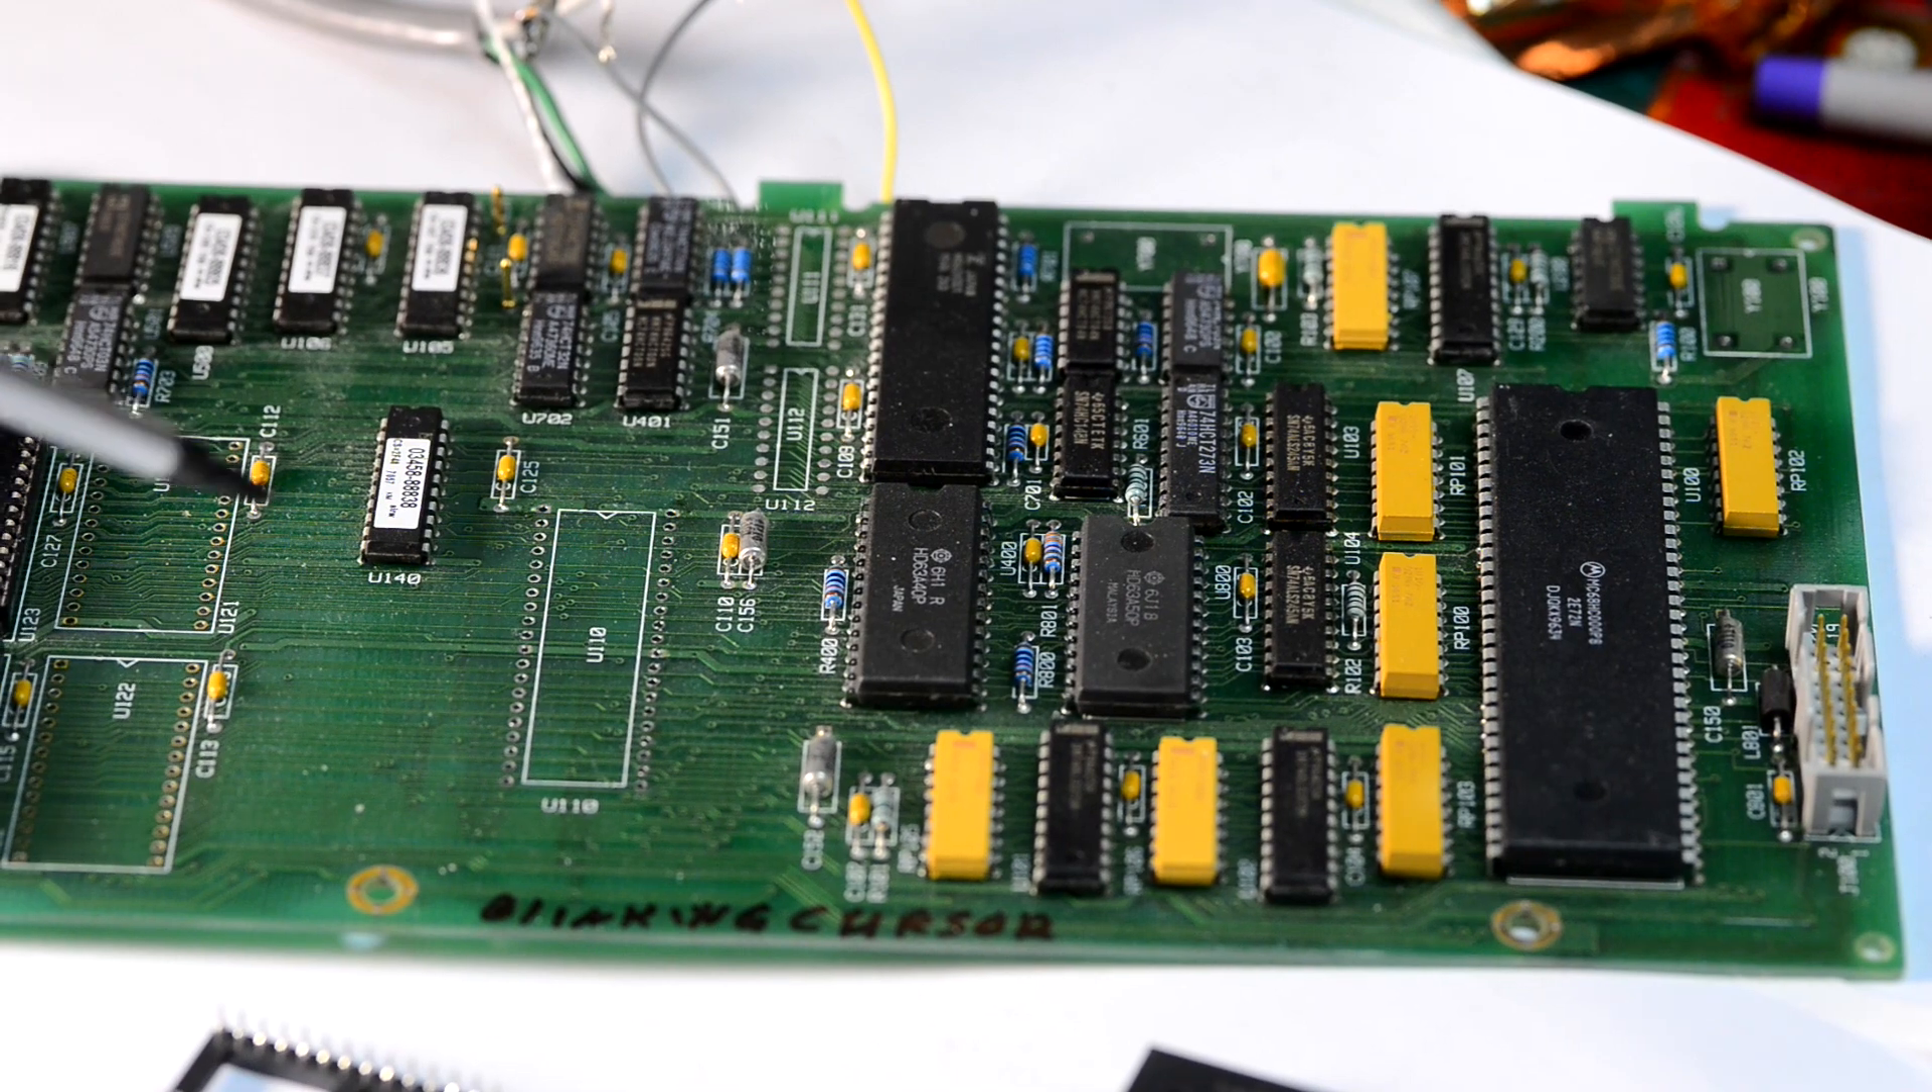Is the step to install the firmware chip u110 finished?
No.